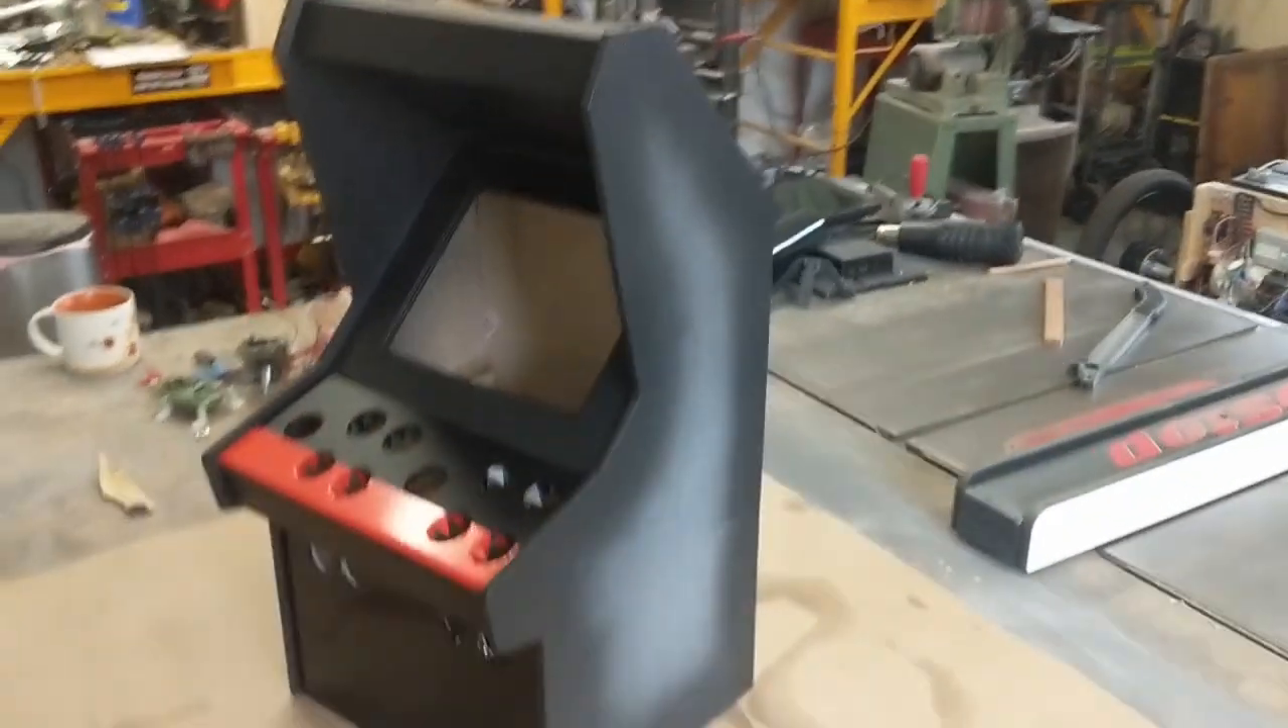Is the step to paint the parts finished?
Yes.